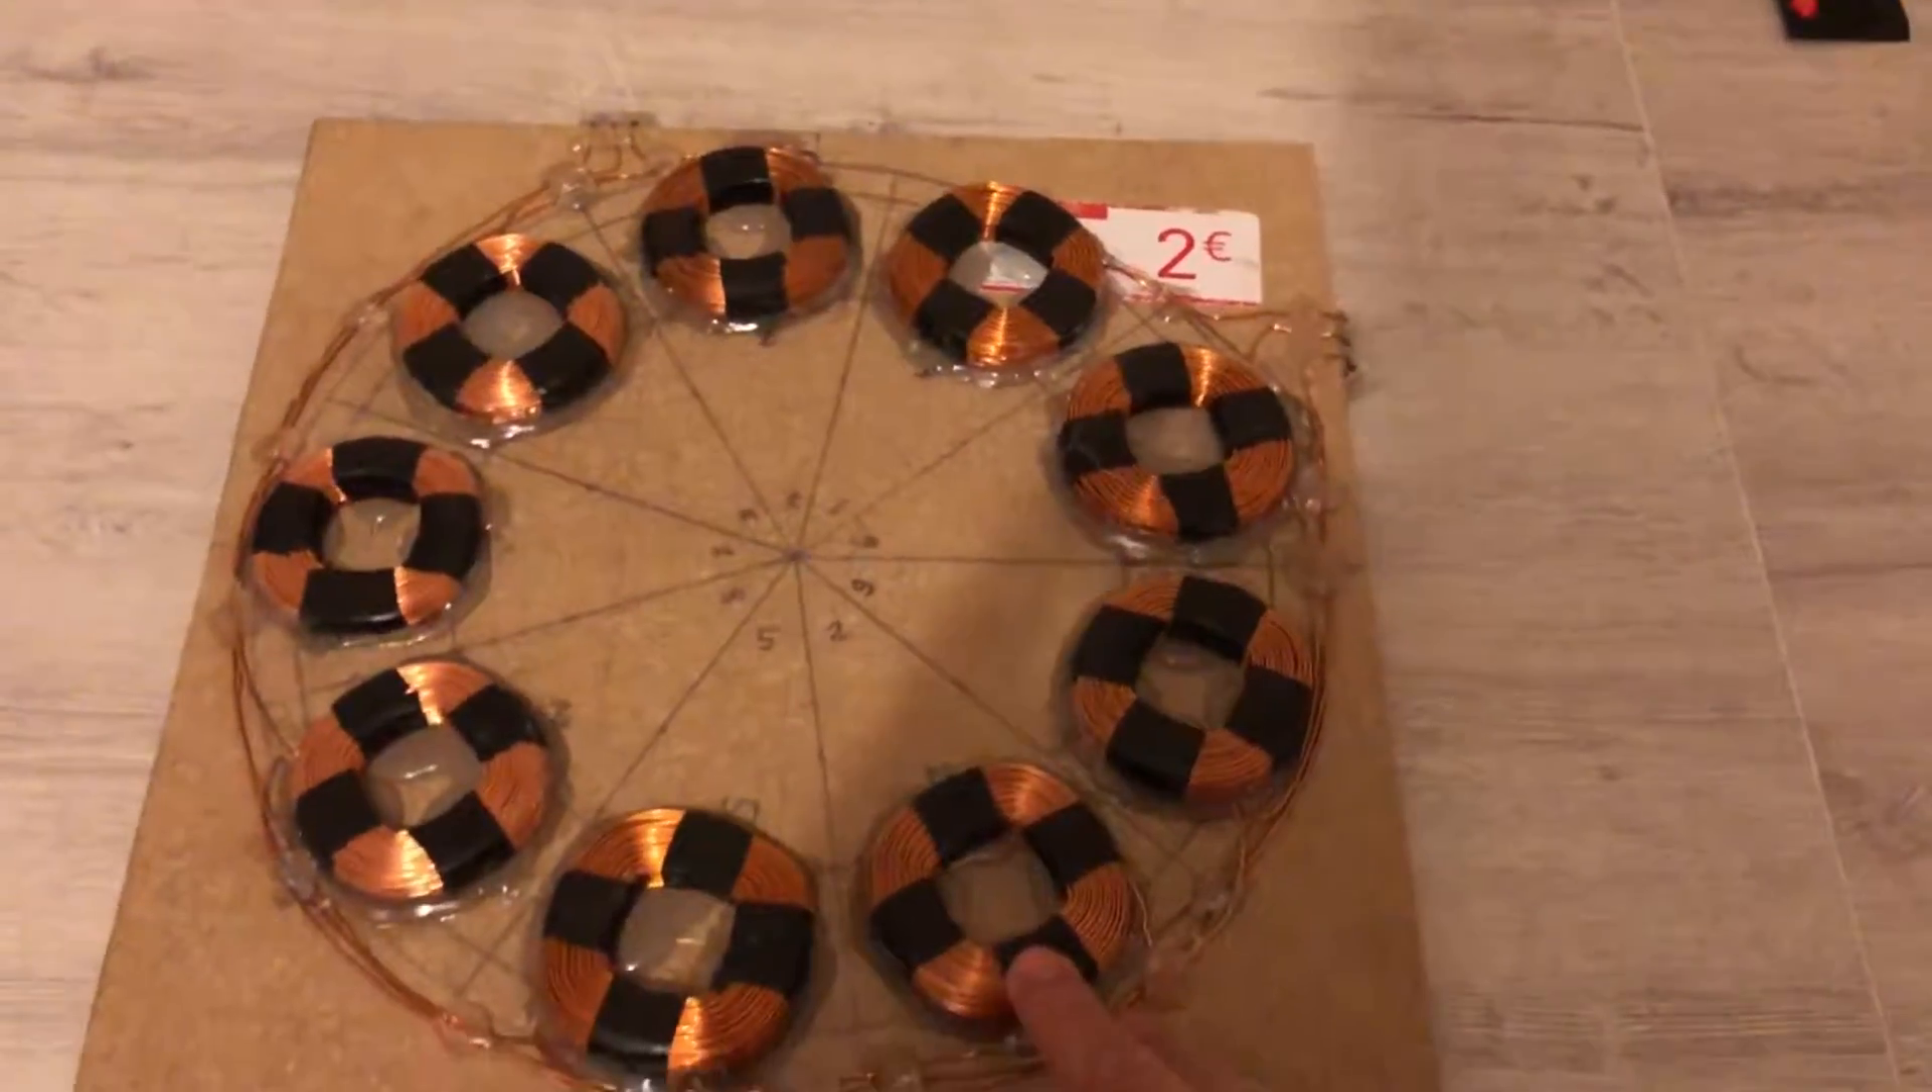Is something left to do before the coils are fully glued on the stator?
No.